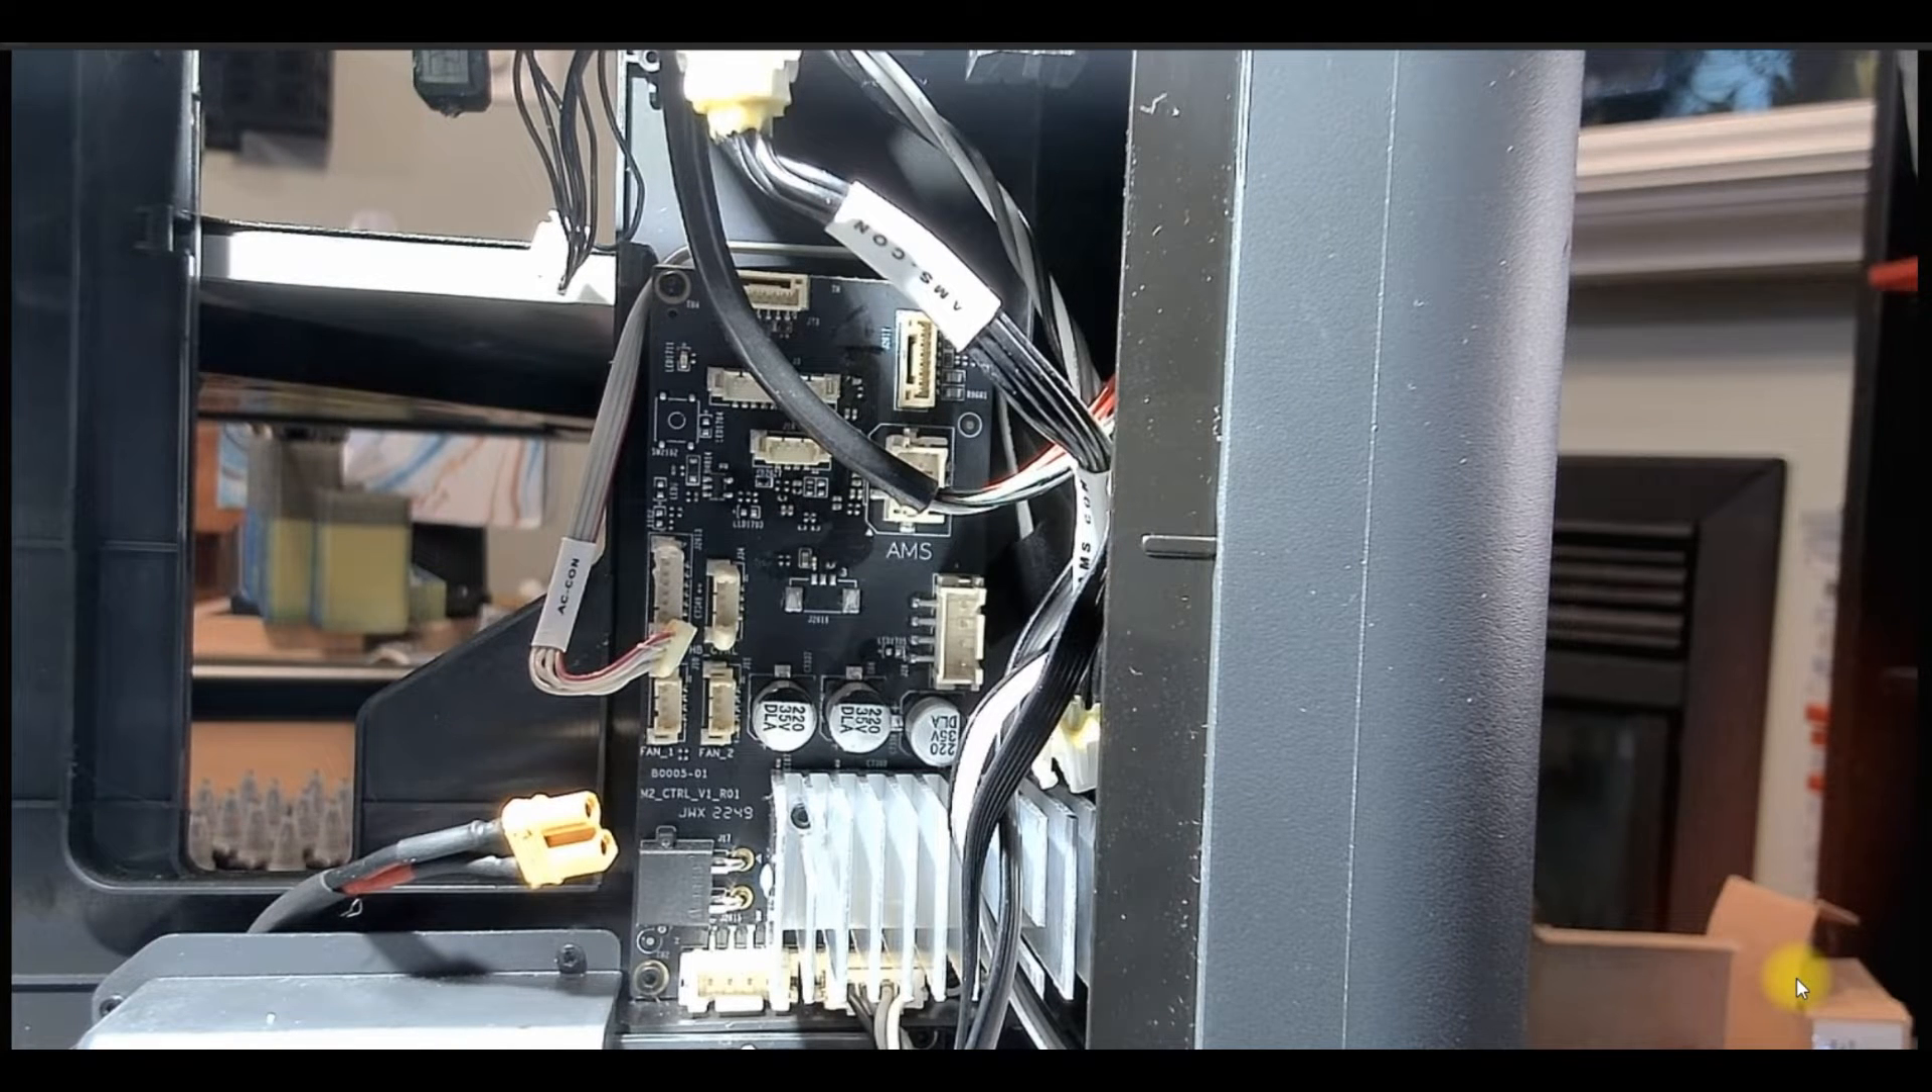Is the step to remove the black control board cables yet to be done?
Yes.